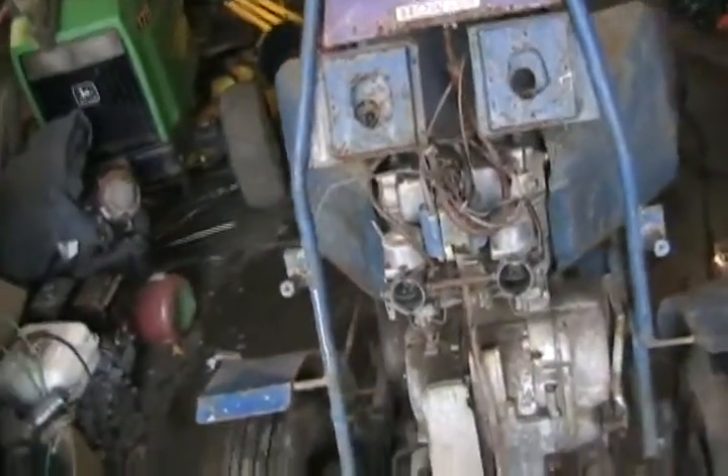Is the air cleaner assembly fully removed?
Yes.